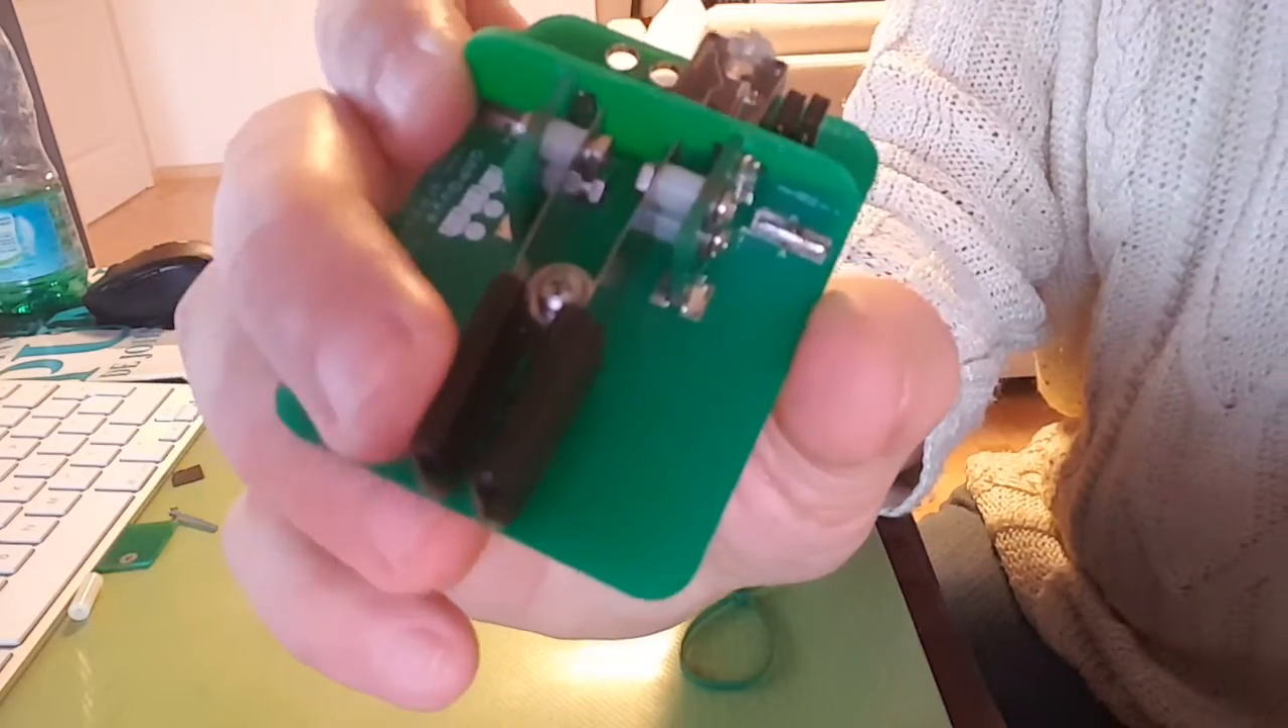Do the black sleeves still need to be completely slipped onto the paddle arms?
No.